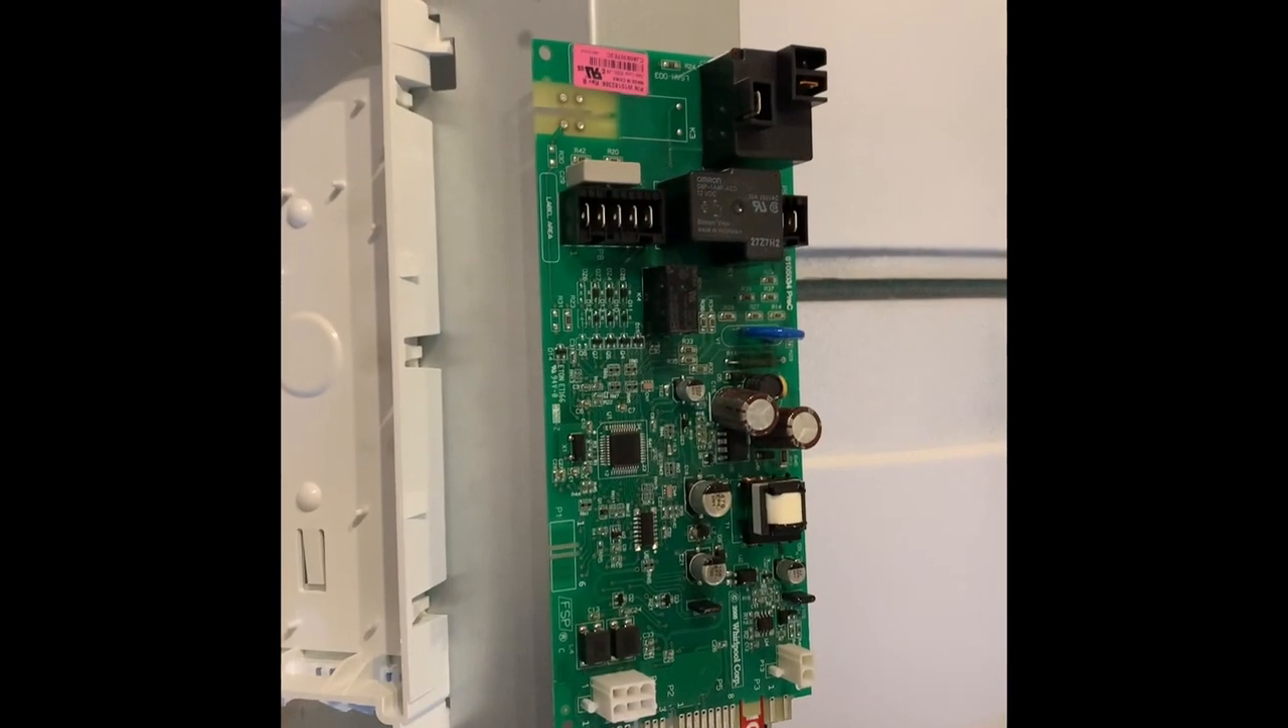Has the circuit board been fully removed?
Yes.